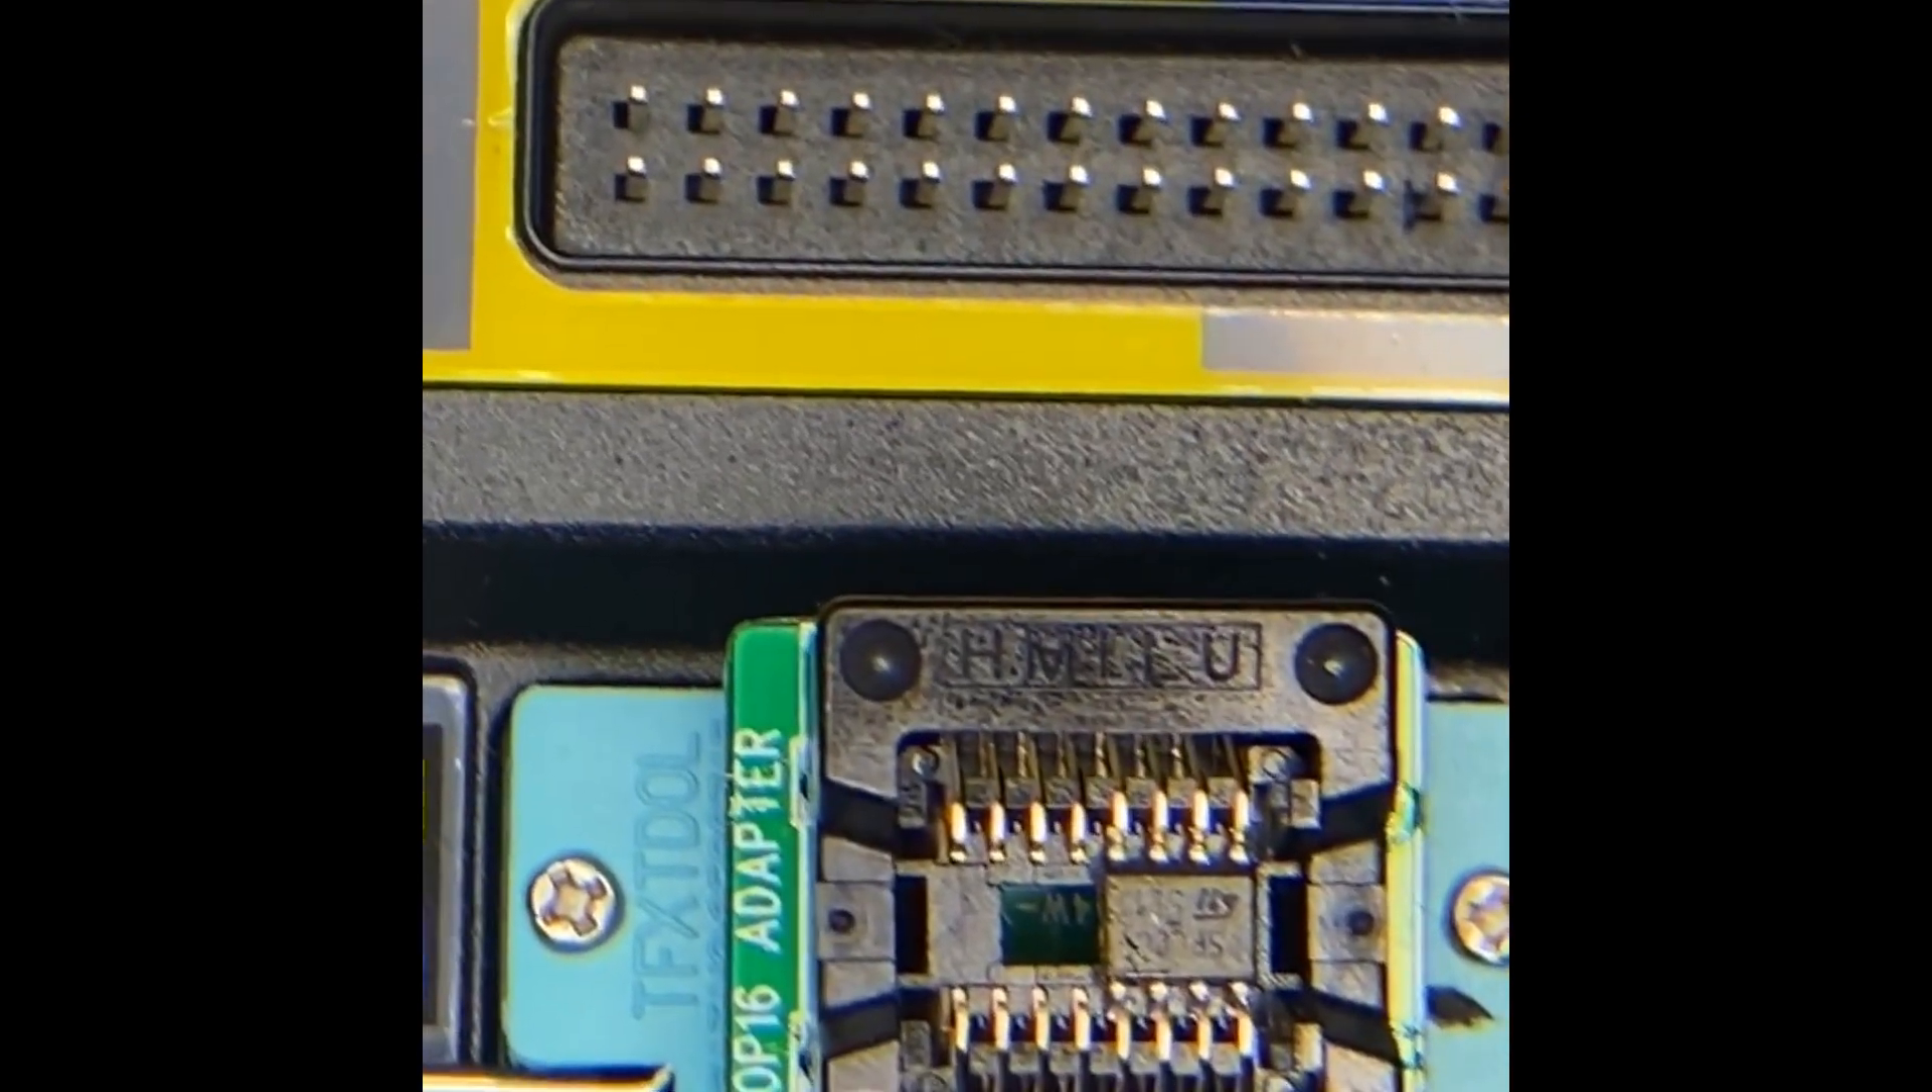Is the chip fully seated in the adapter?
Yes.